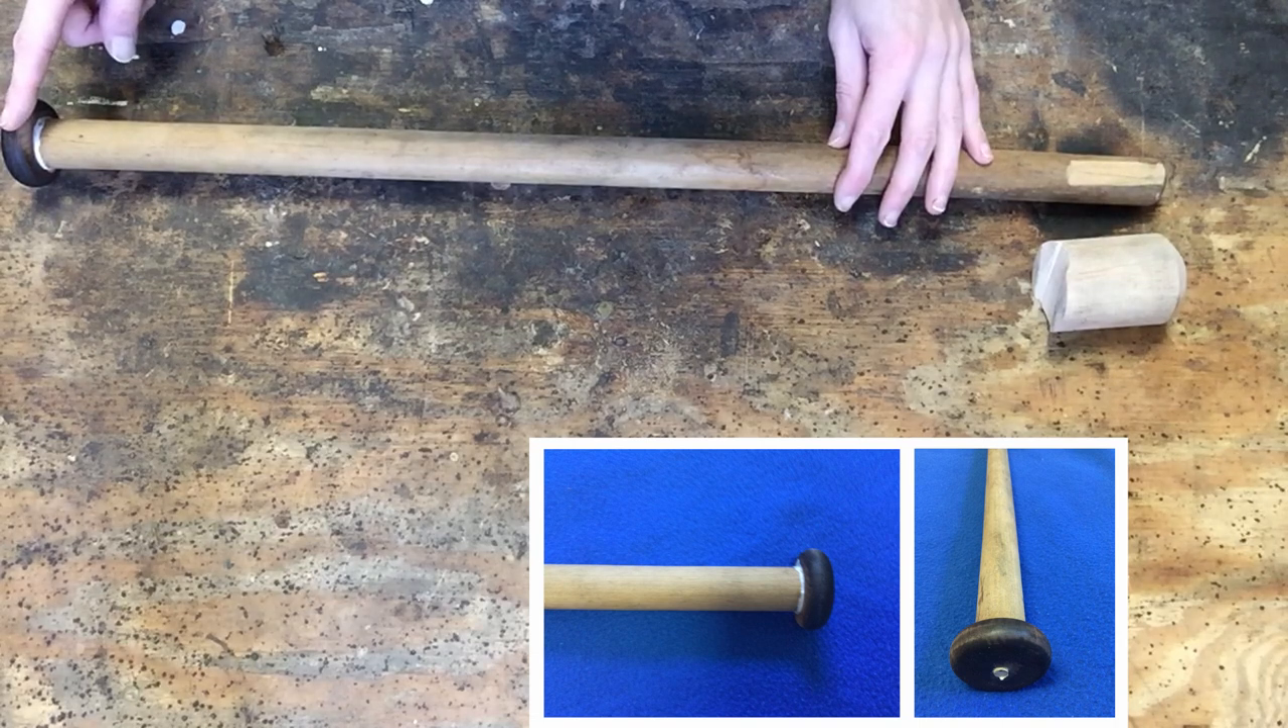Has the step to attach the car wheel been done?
Yes.